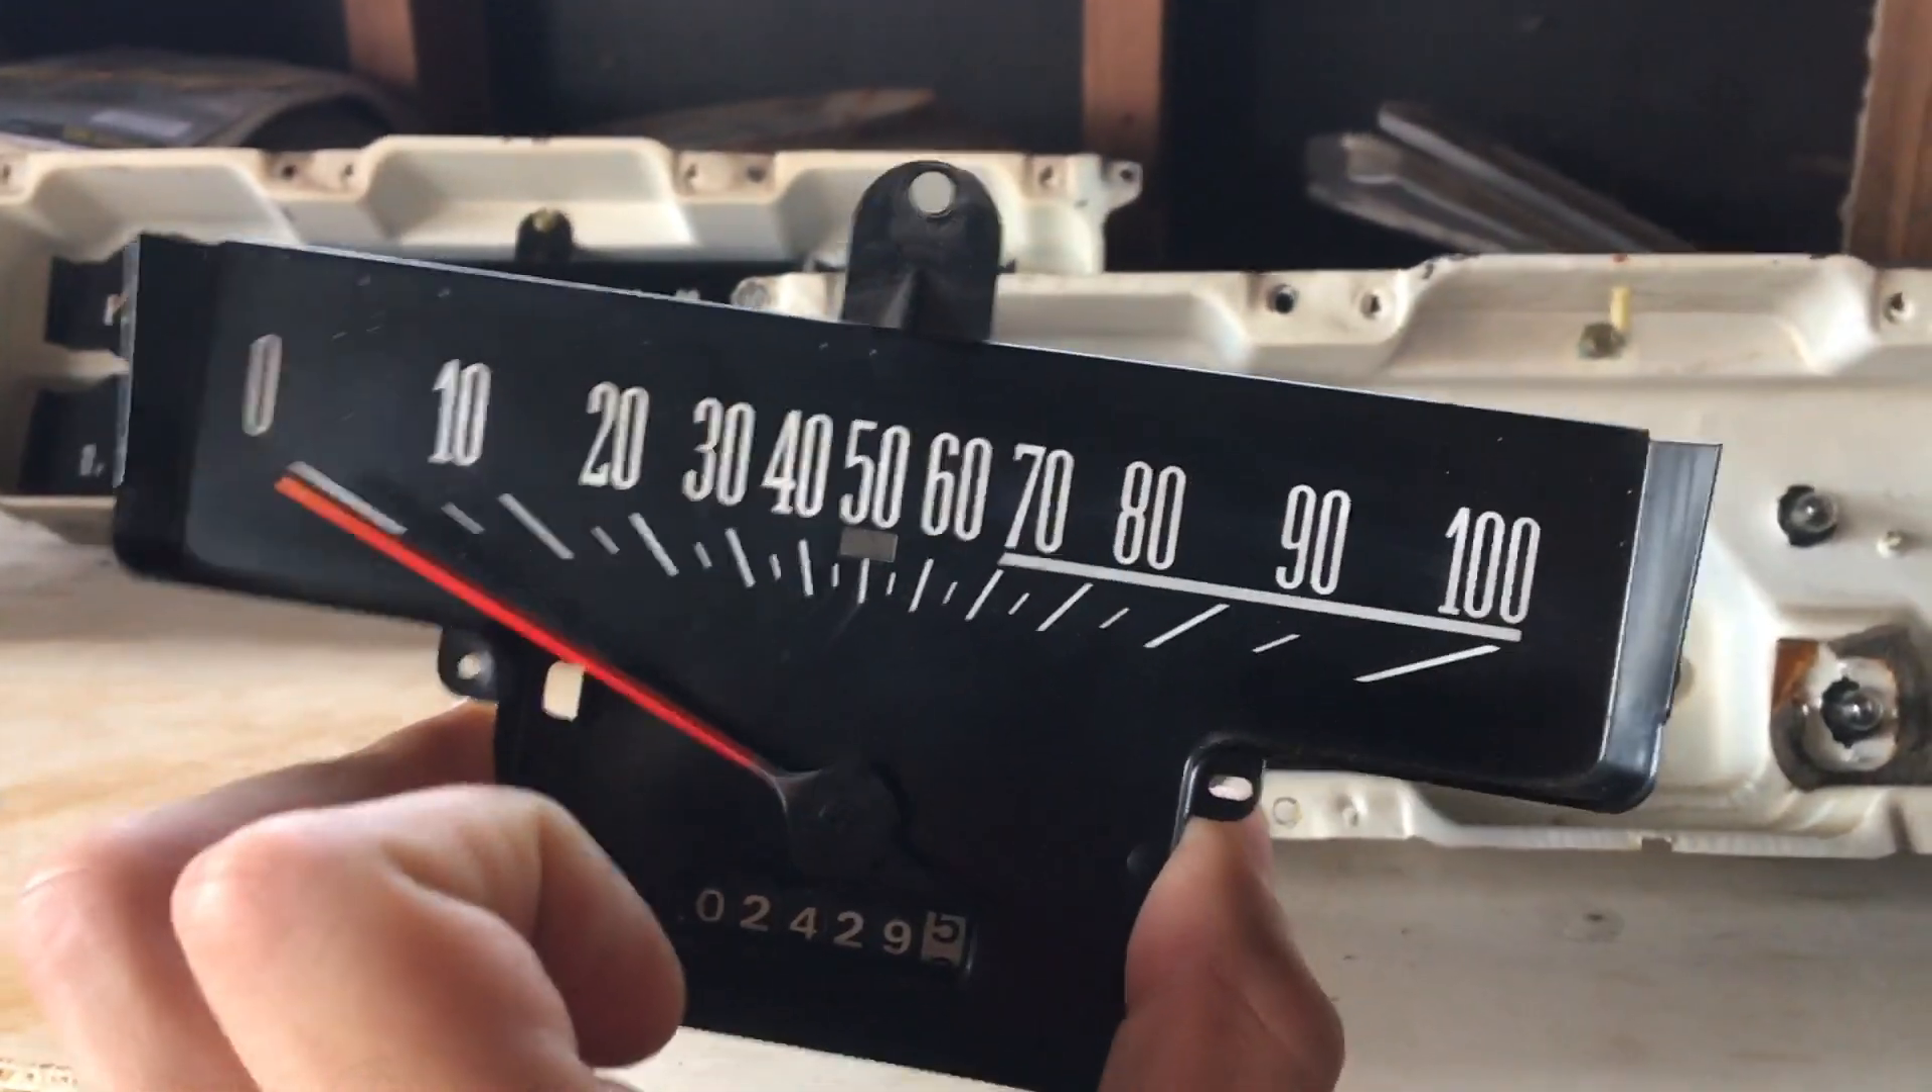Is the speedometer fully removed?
Yes.